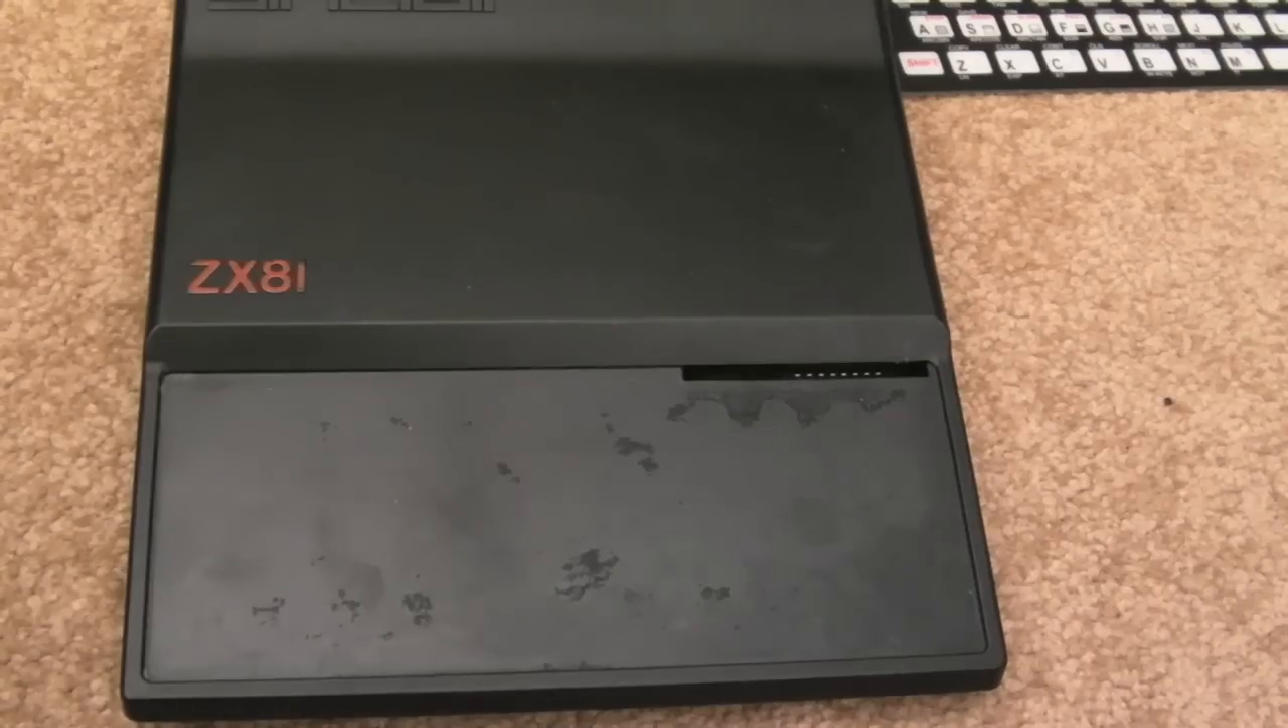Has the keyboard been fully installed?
No.